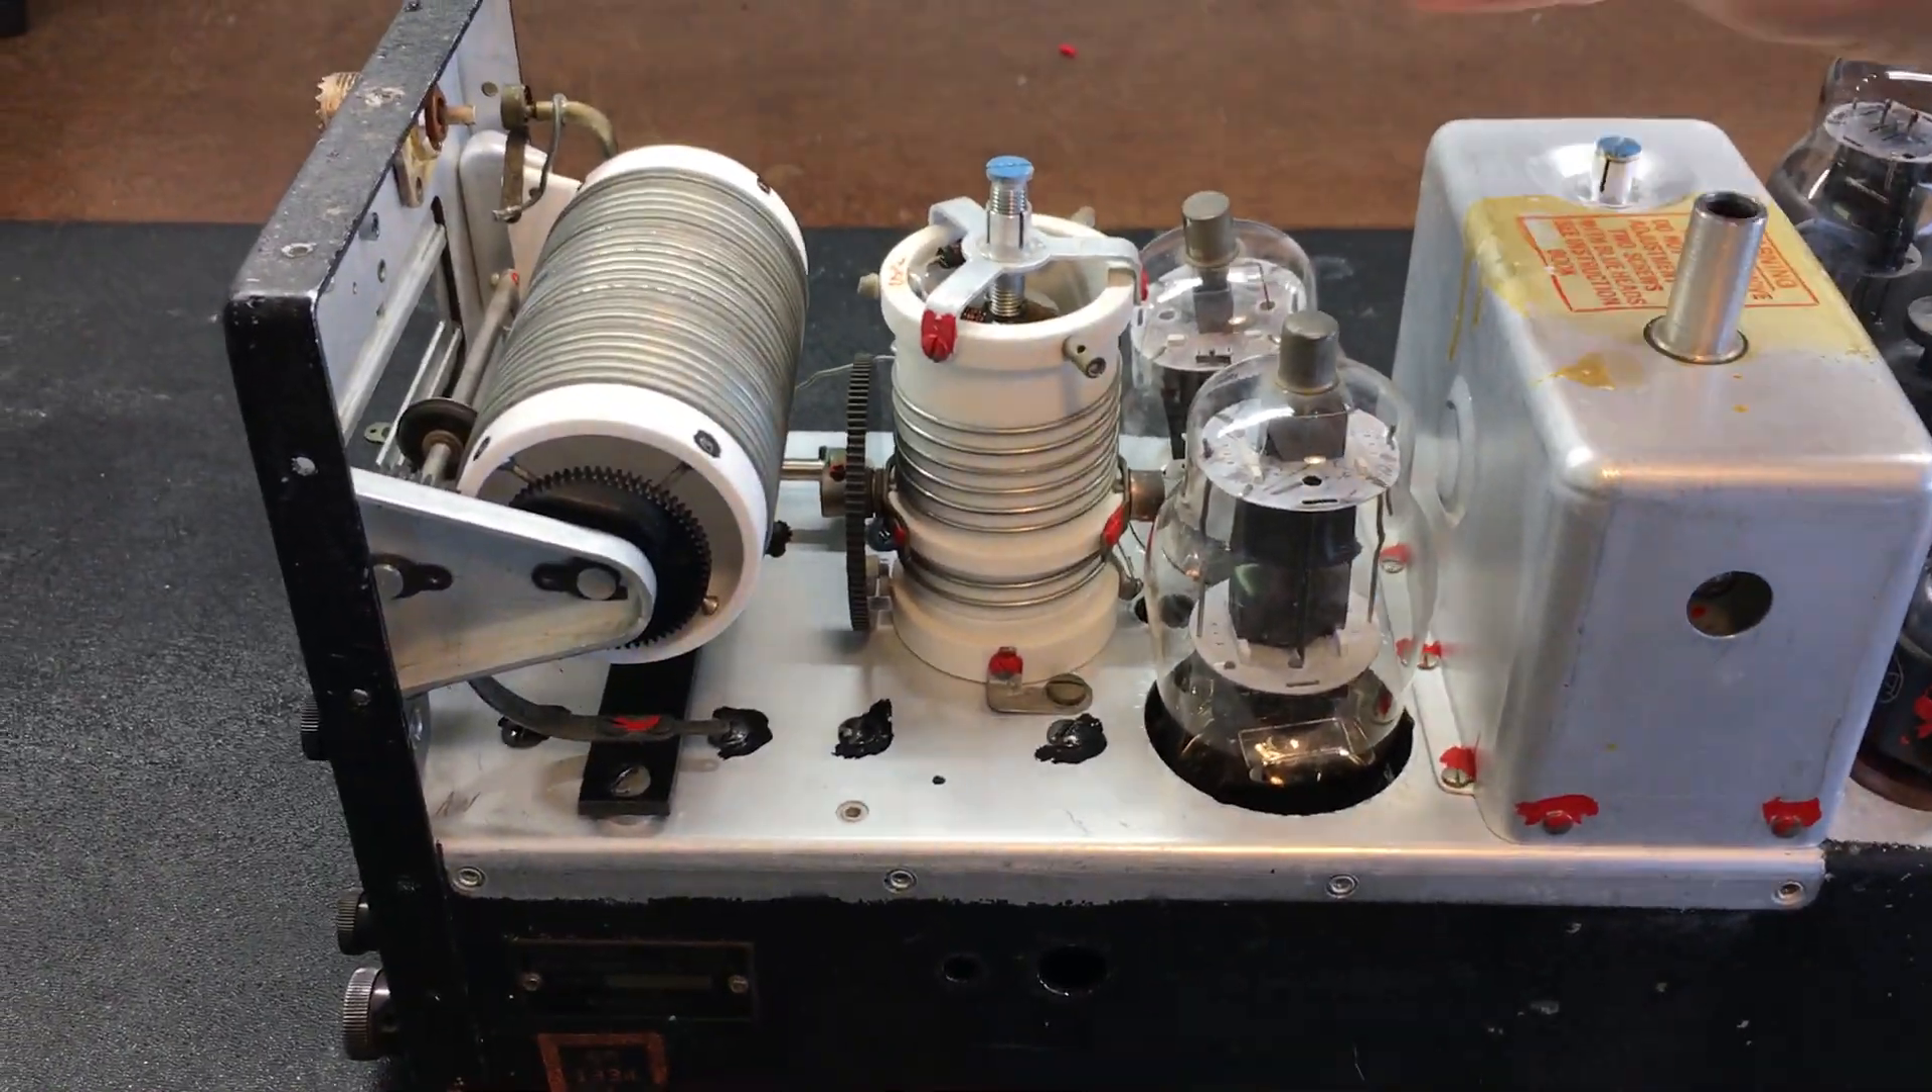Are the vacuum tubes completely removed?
No.